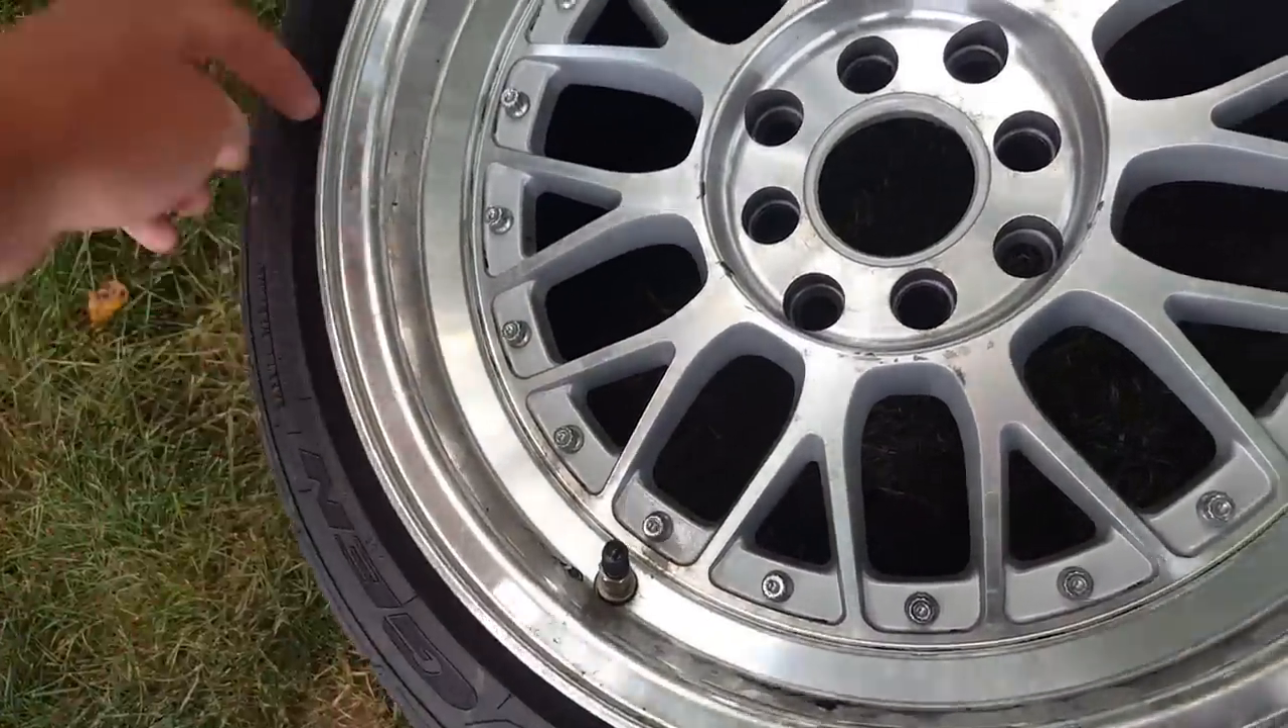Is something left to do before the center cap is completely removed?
No.